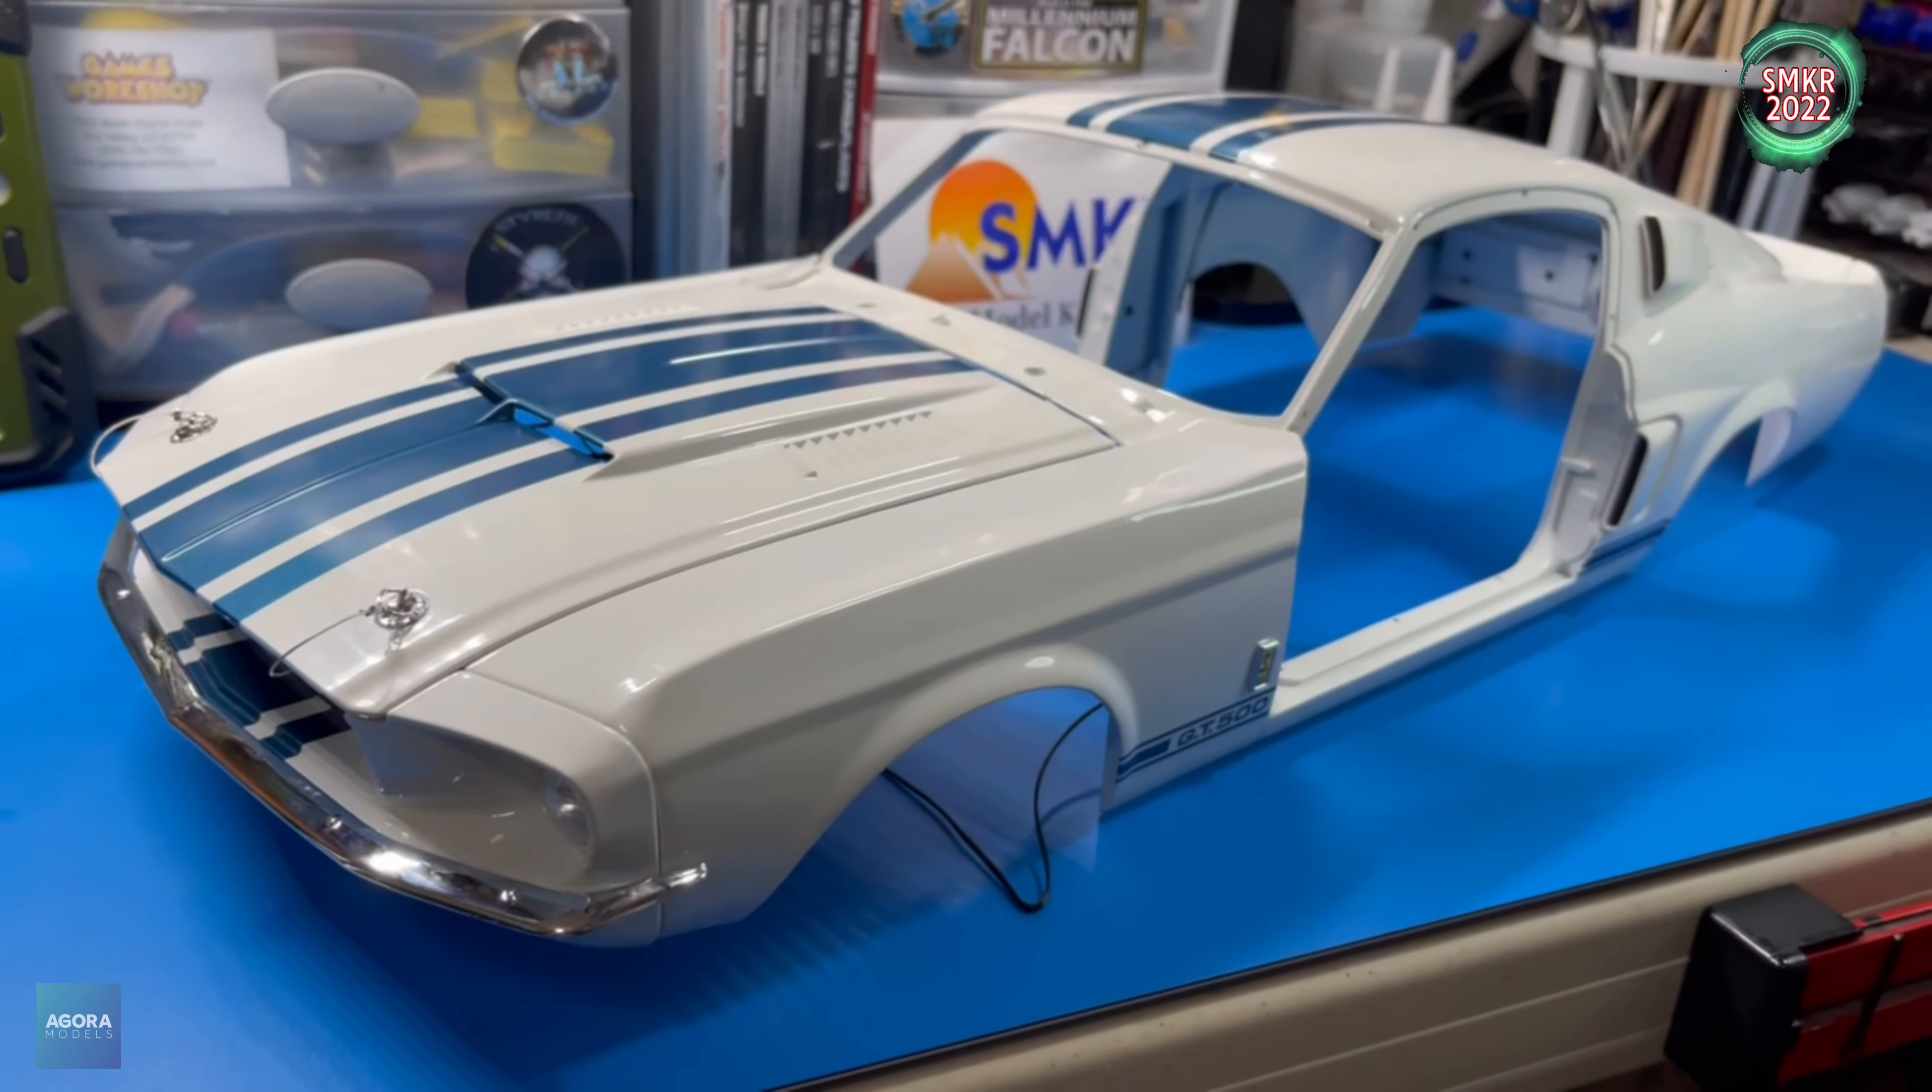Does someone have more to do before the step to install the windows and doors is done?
Yes.